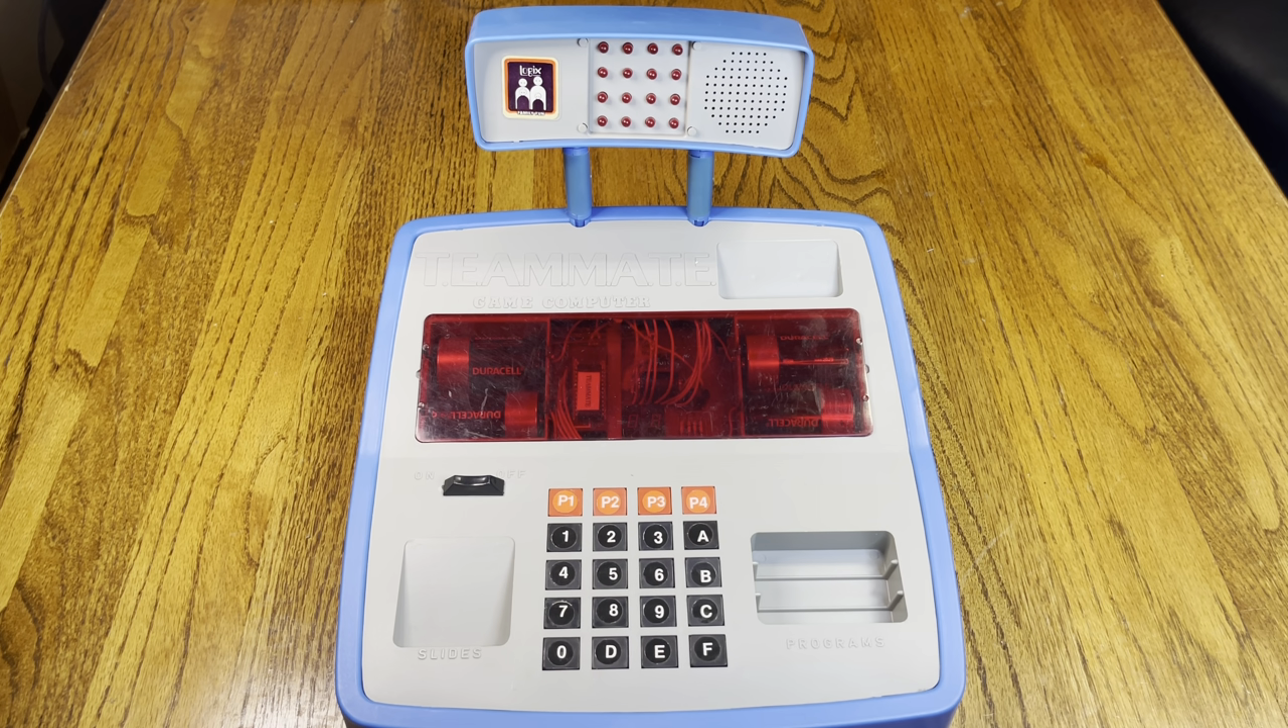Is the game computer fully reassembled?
Yes.